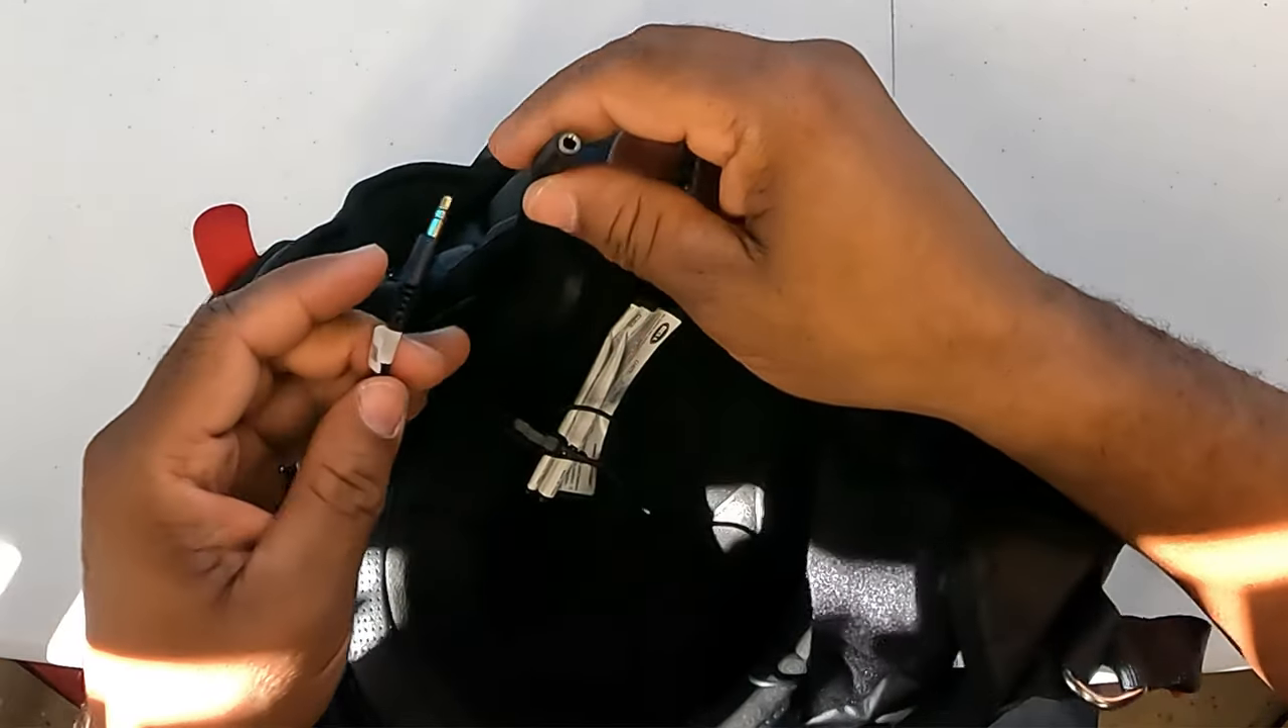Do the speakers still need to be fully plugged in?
Yes.